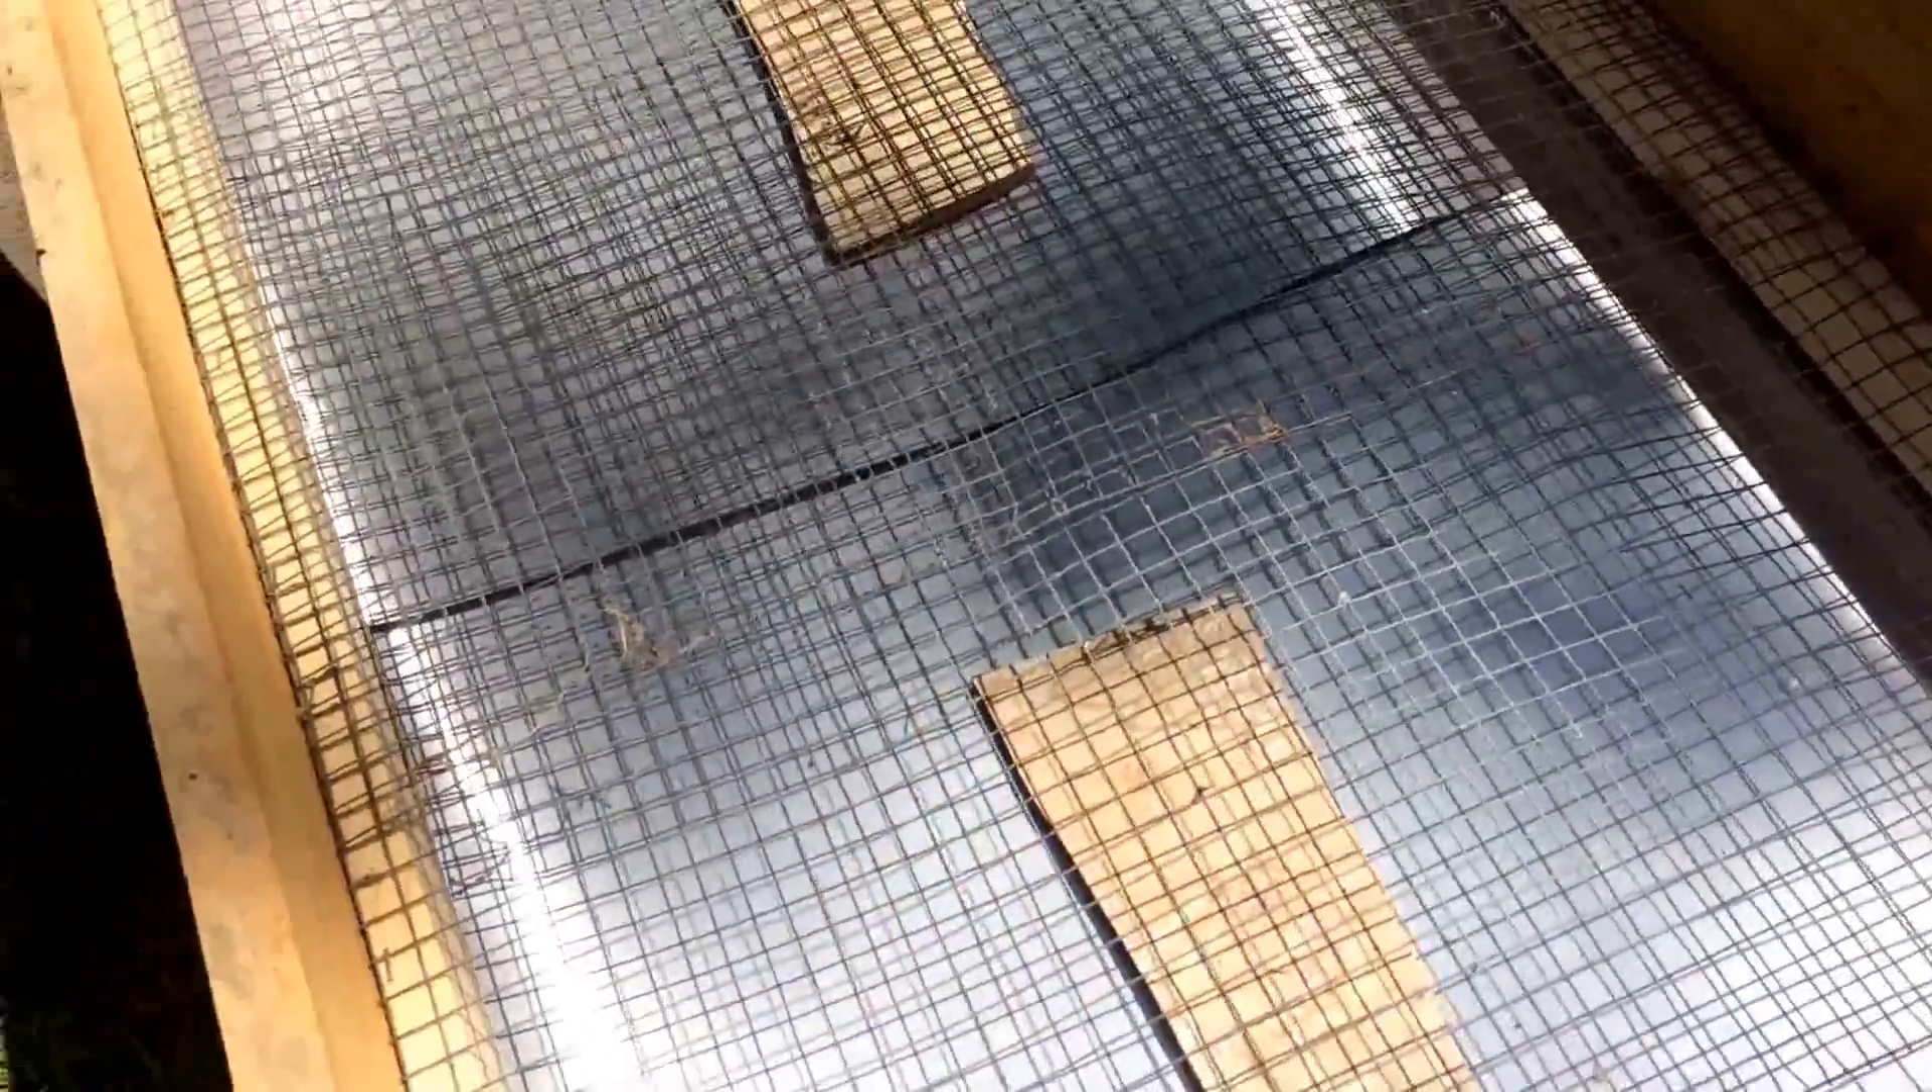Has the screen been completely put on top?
Yes.